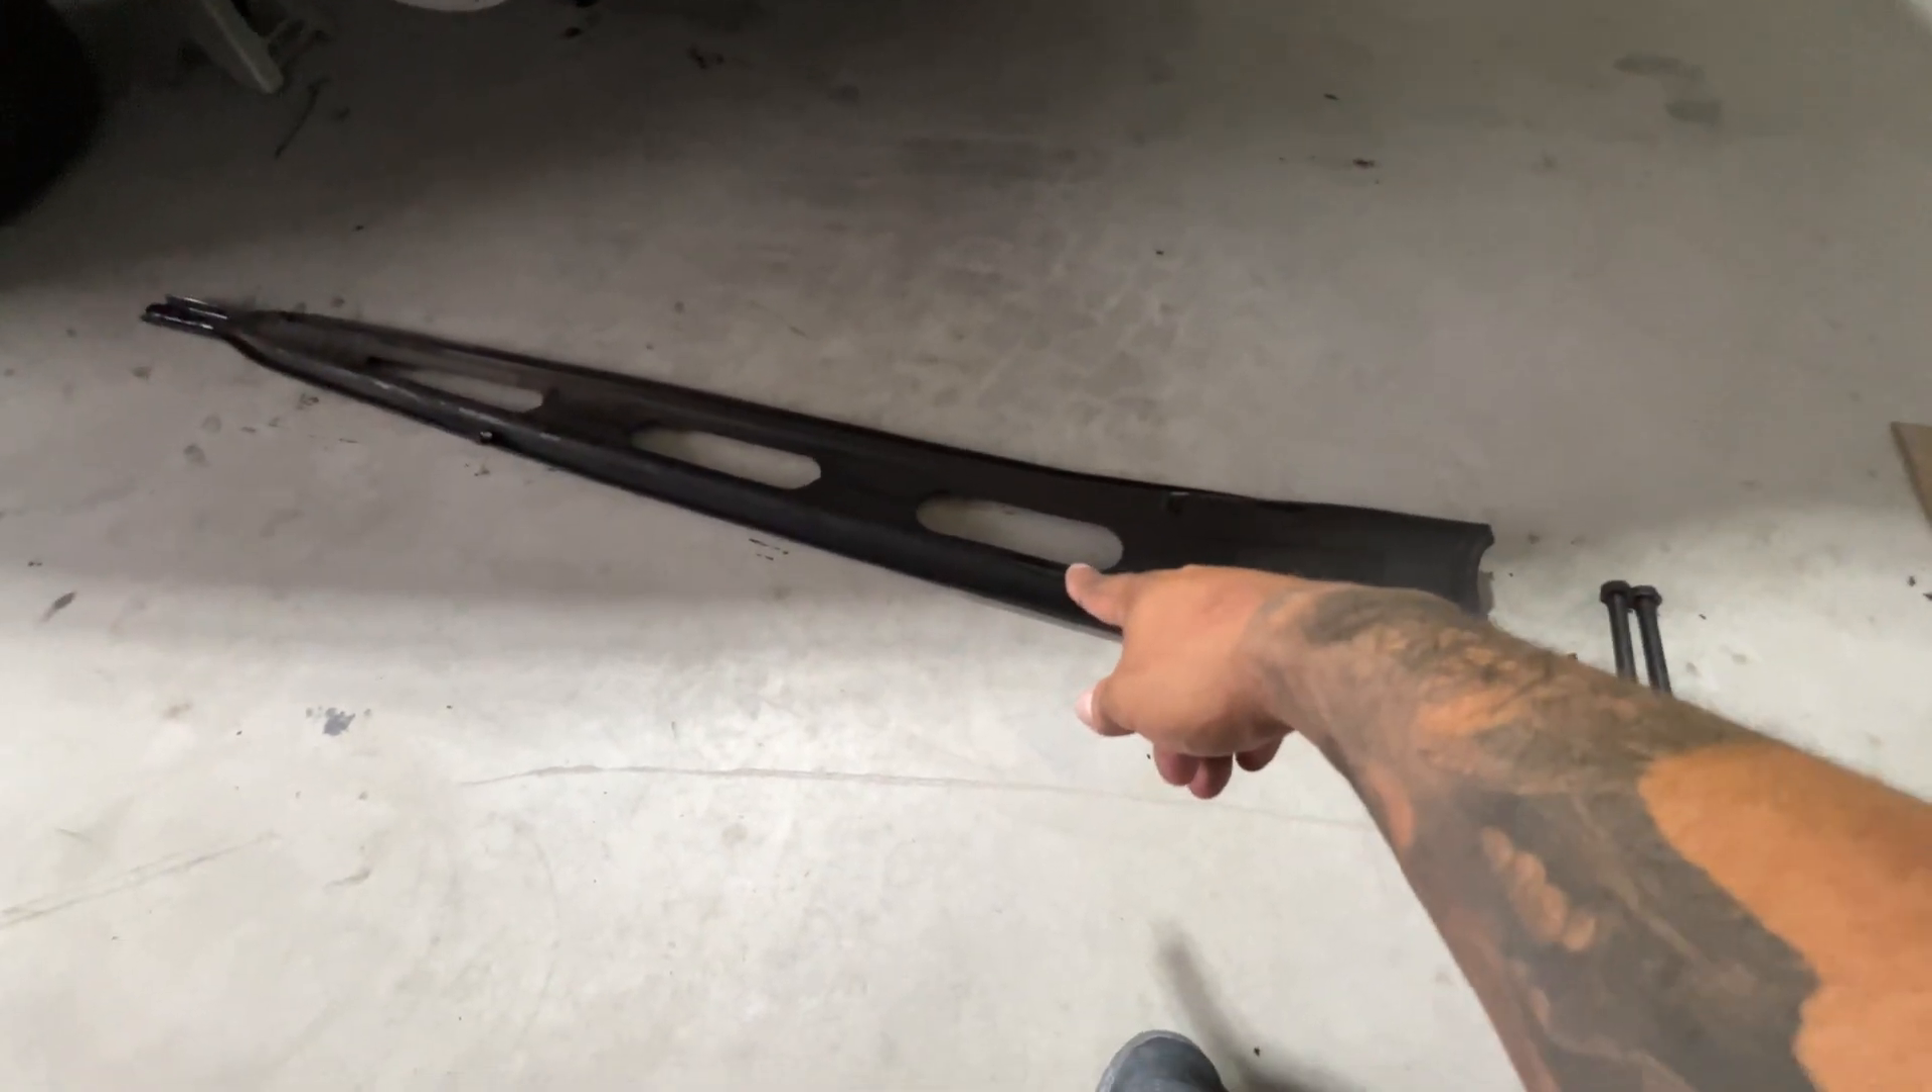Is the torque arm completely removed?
Yes.